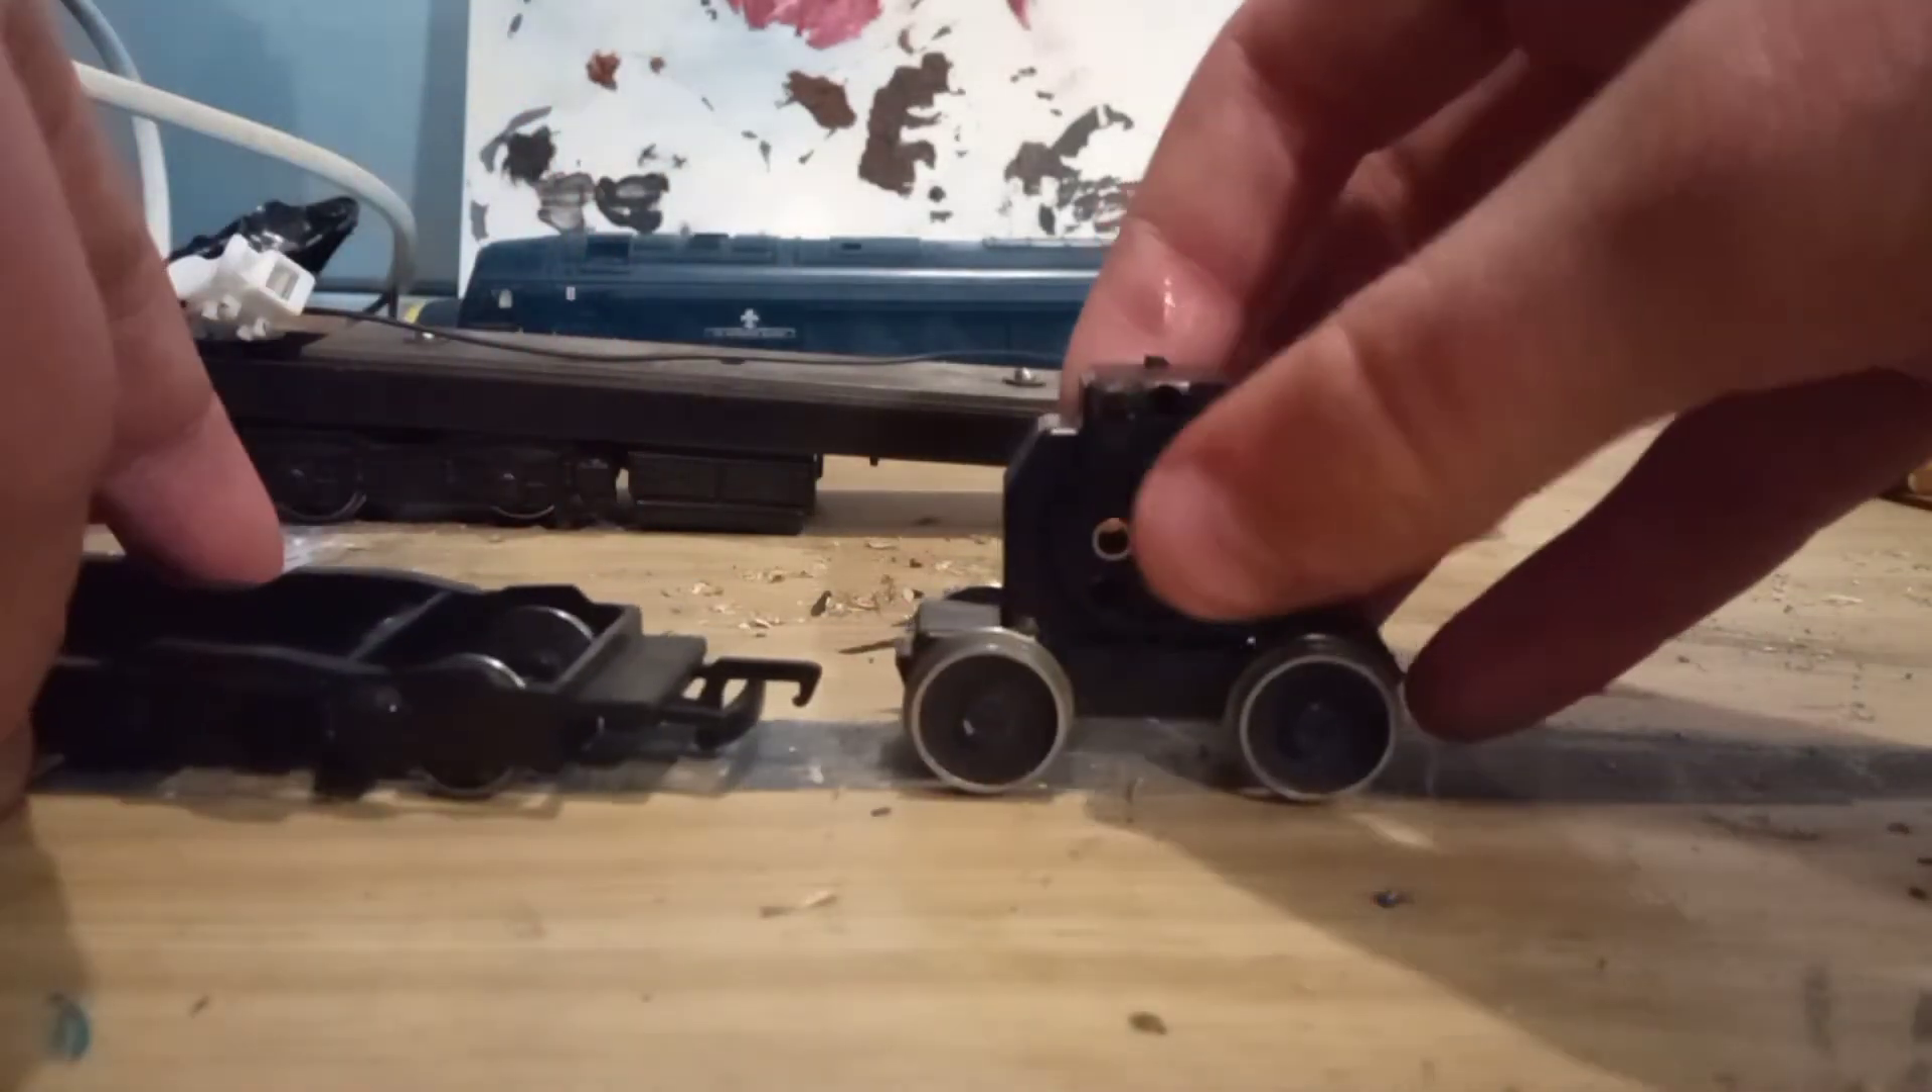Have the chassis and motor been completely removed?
Yes.